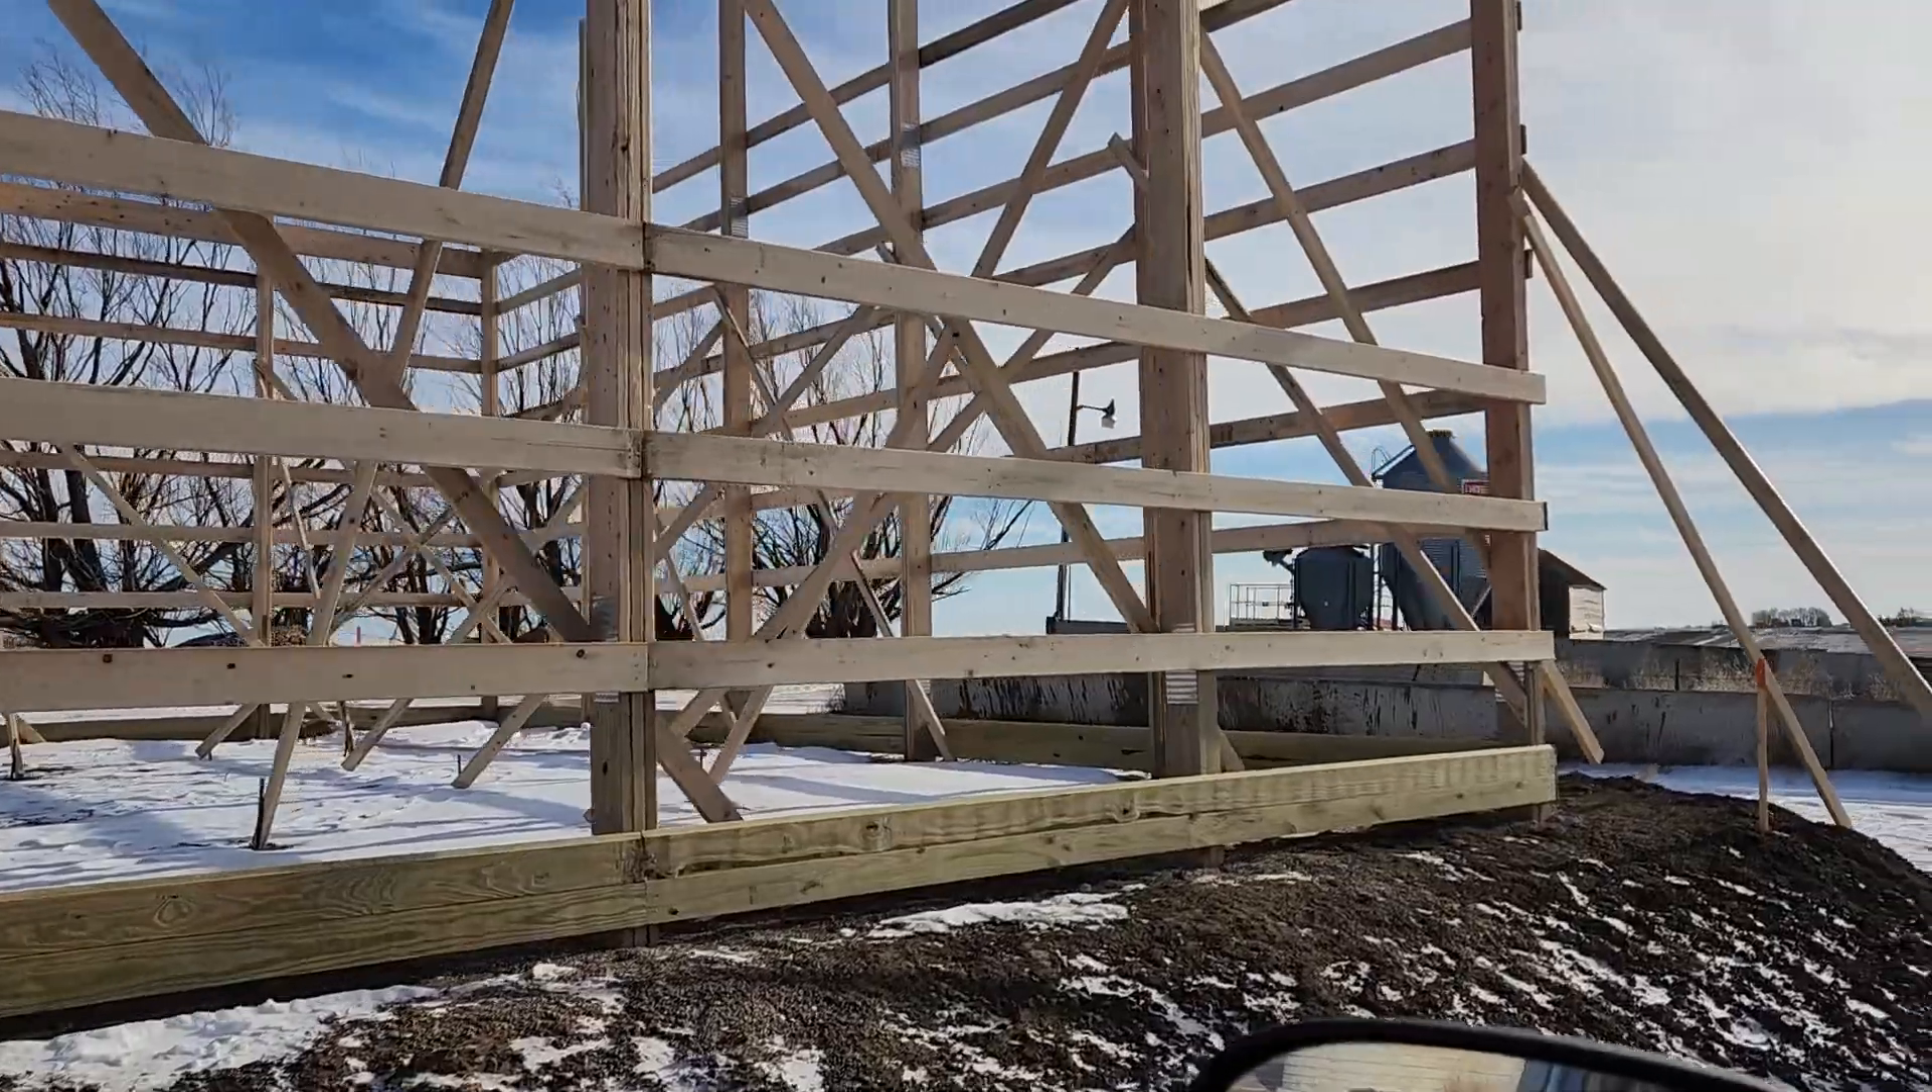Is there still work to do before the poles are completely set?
No.